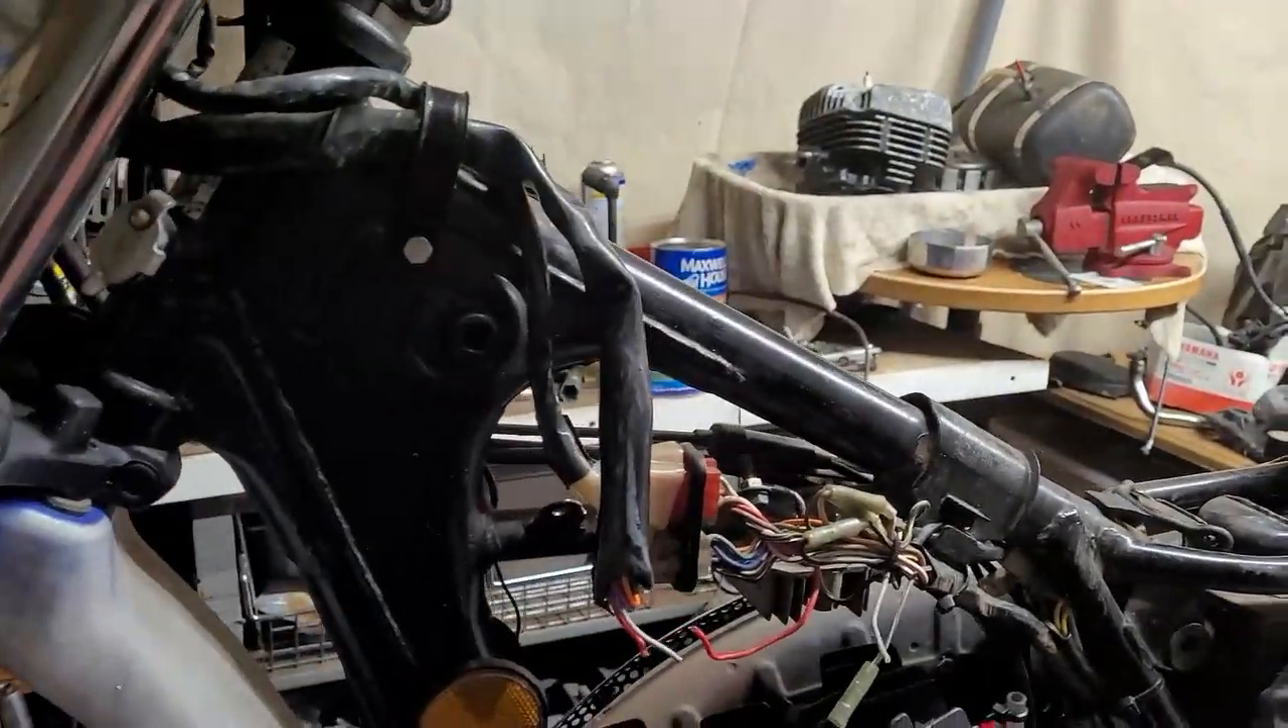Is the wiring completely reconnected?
No.